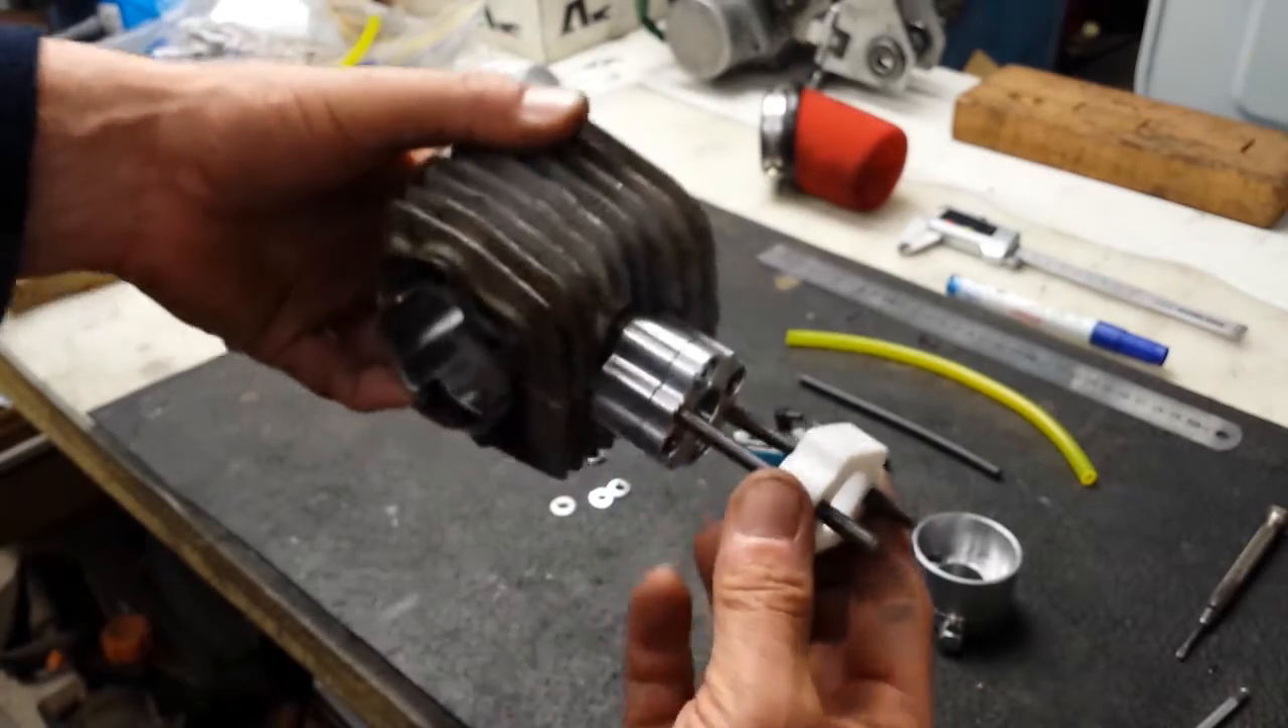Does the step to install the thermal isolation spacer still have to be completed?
Yes.